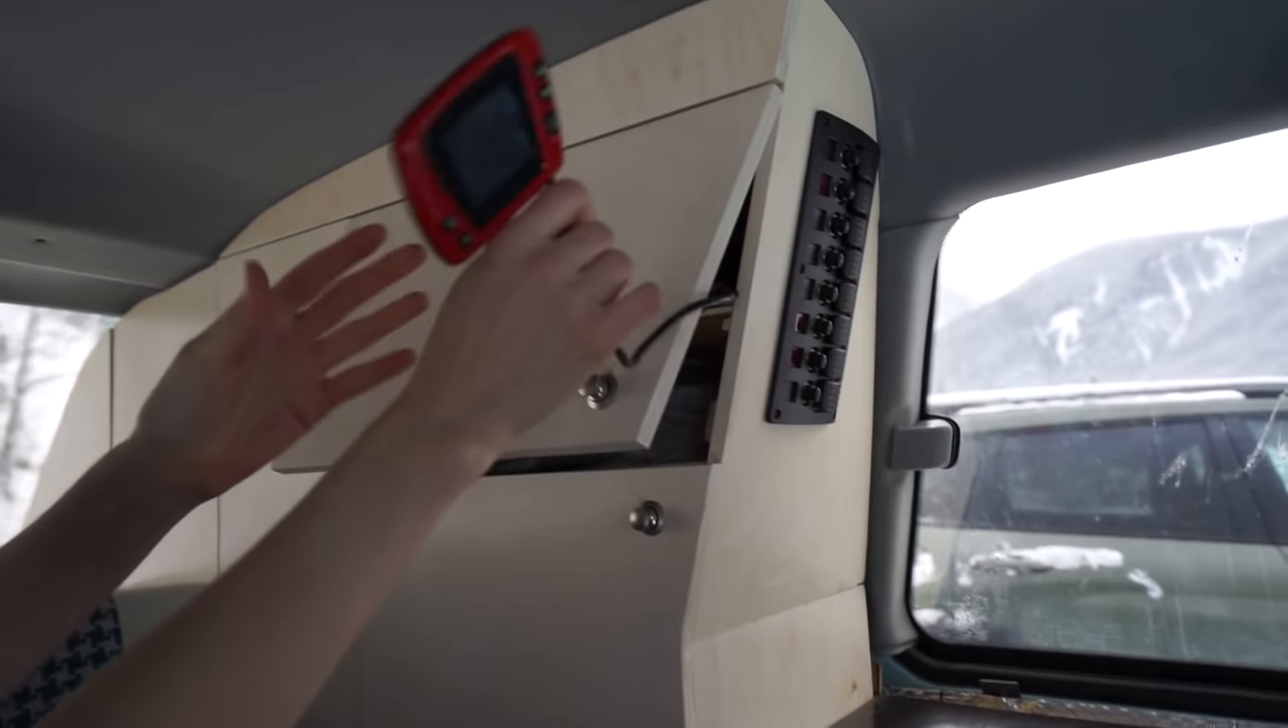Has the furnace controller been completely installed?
No.